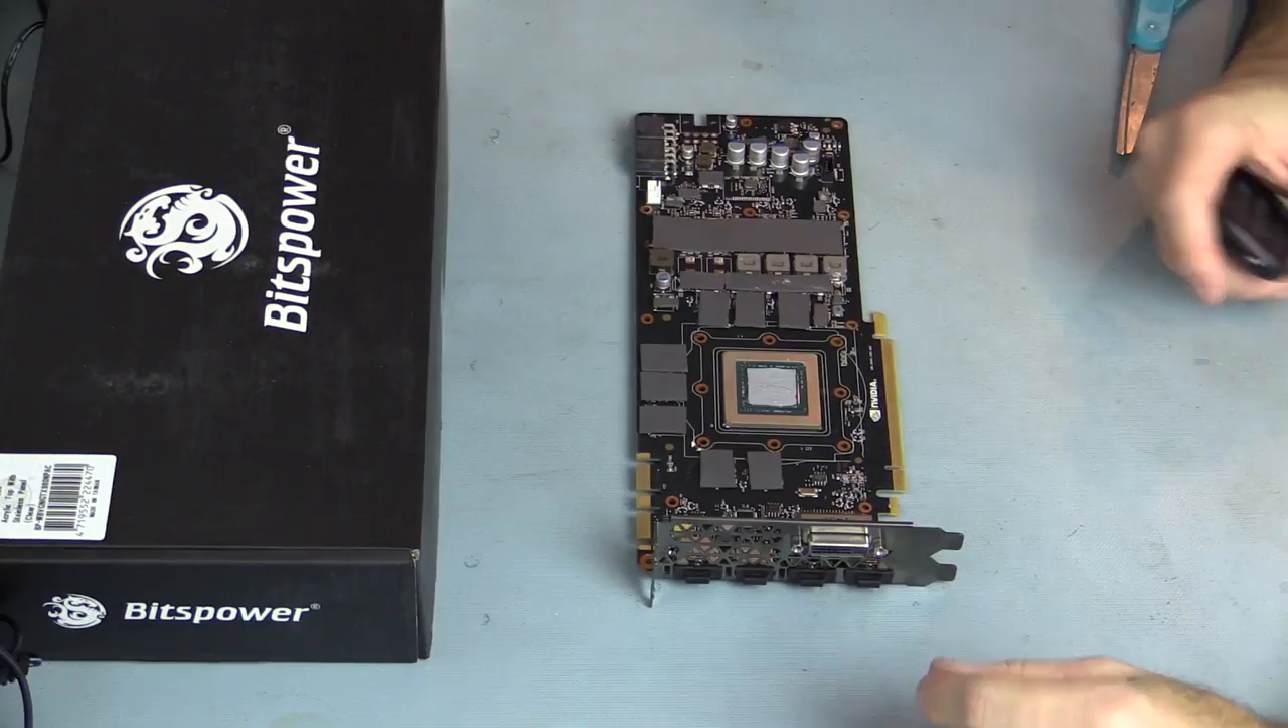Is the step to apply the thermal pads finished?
Yes.